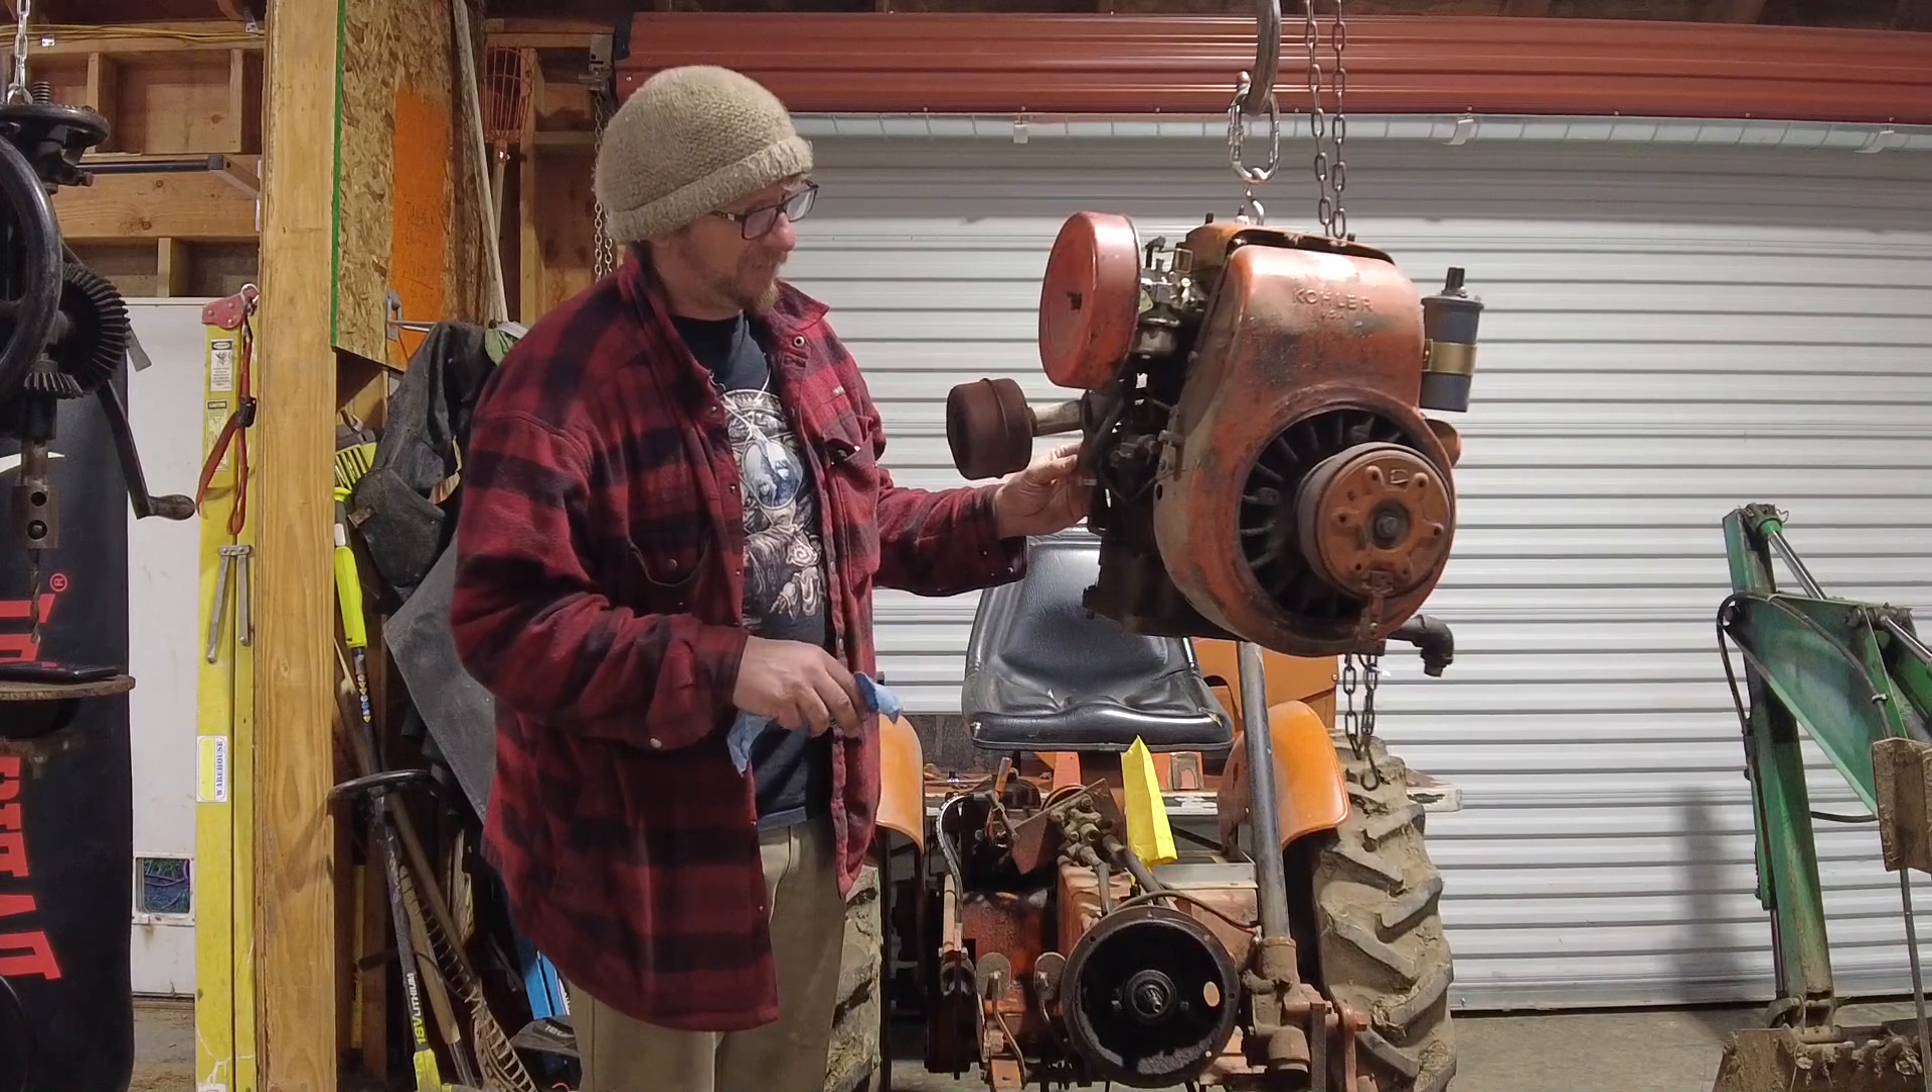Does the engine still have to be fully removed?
No.